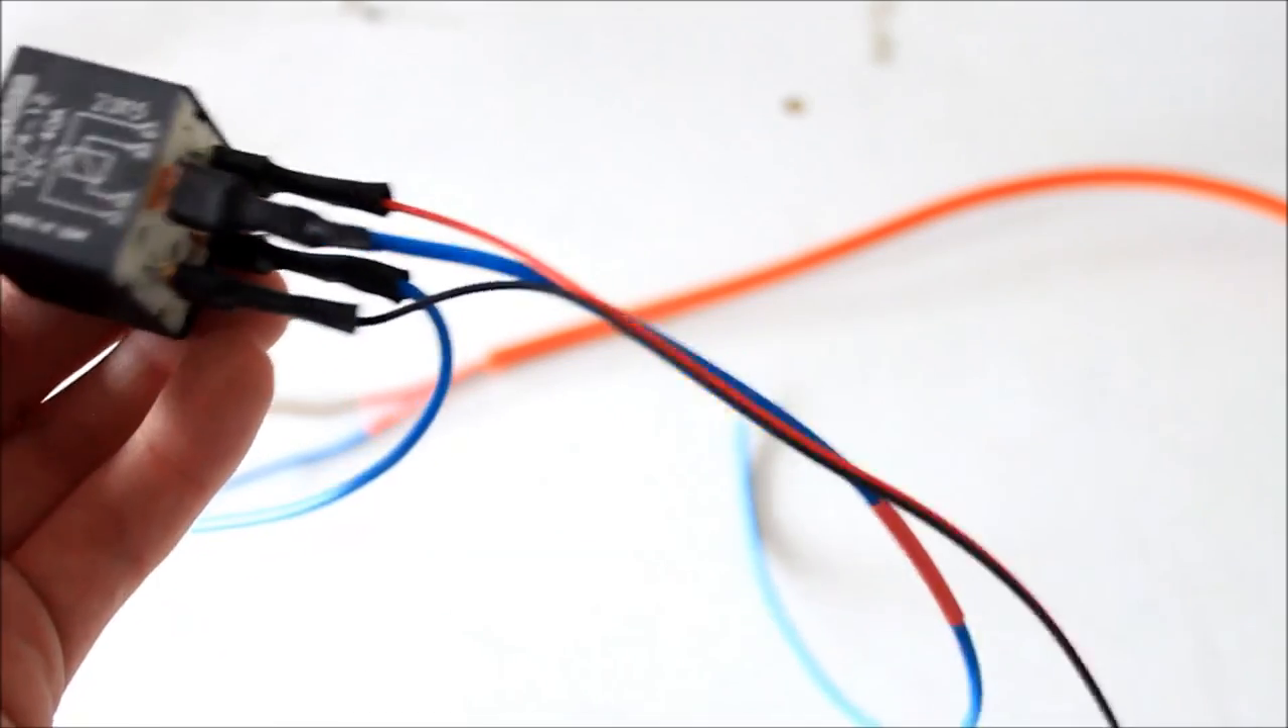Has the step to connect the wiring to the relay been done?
Yes.